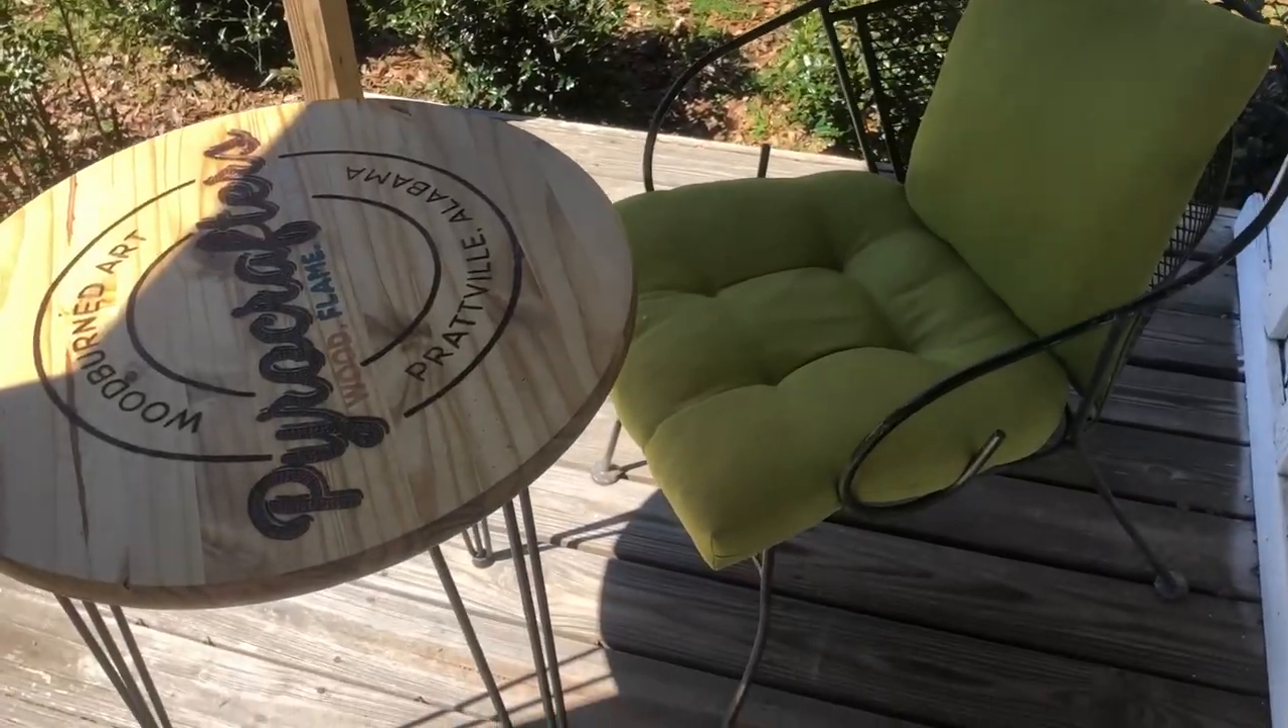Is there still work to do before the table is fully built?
No.